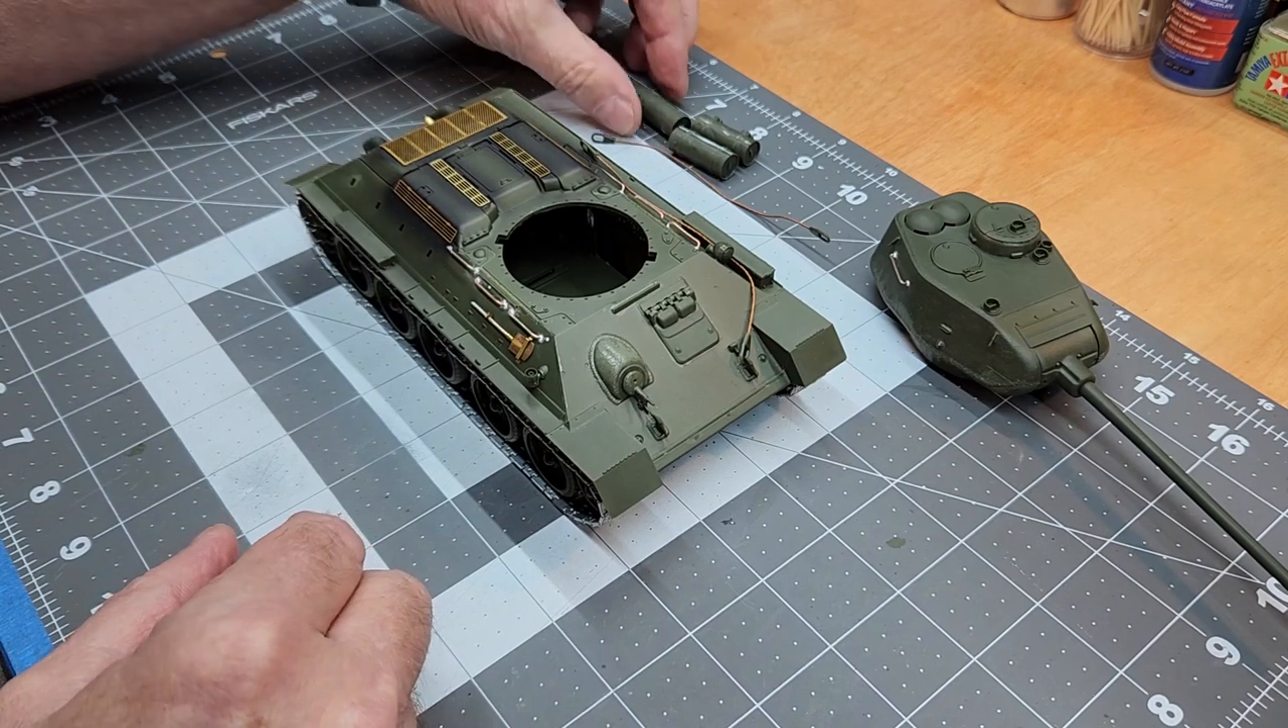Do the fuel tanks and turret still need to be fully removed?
No.